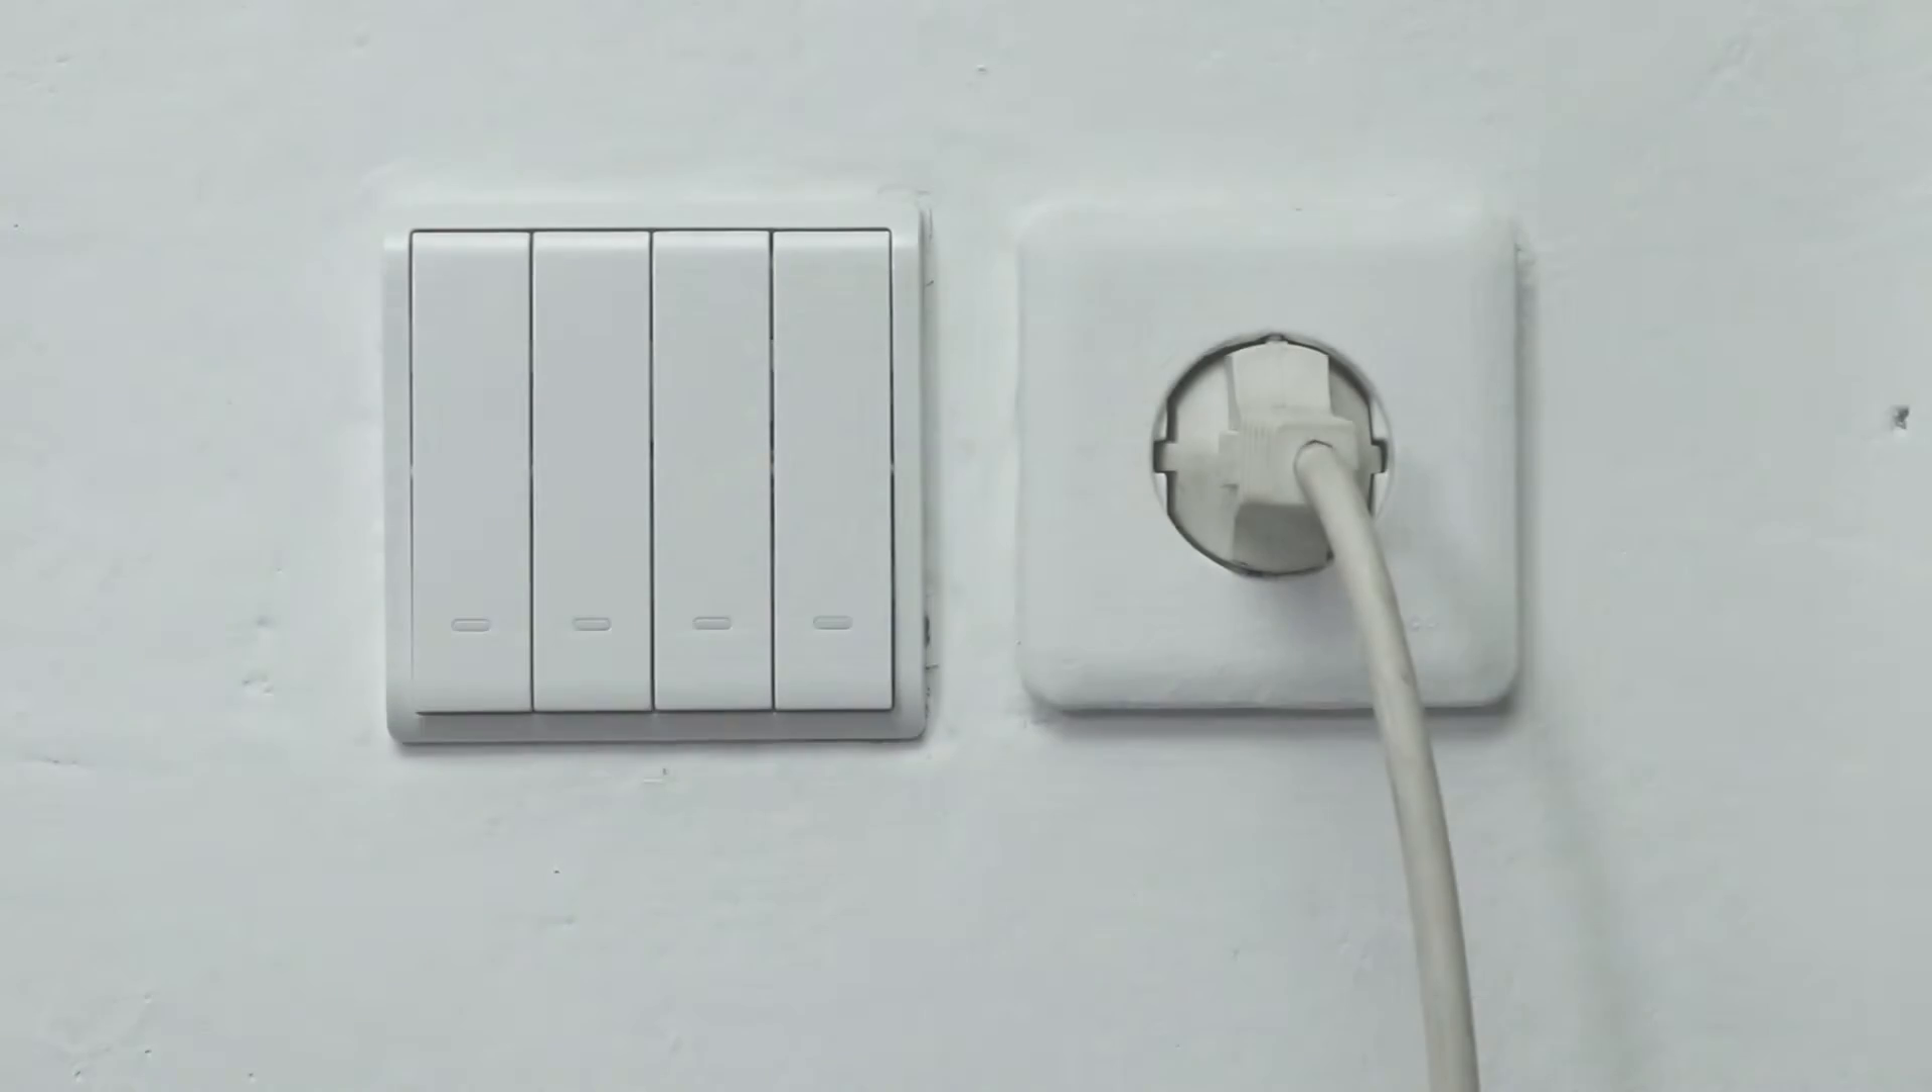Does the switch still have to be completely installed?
No.